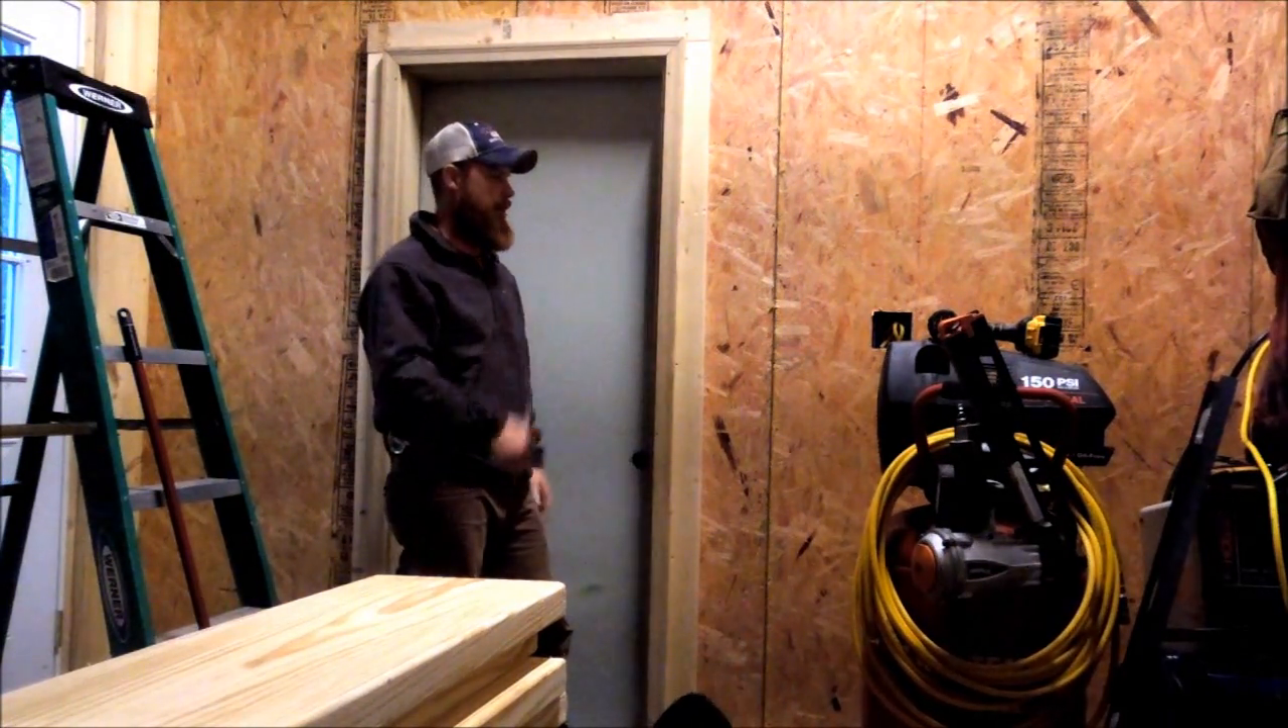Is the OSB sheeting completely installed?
Yes.